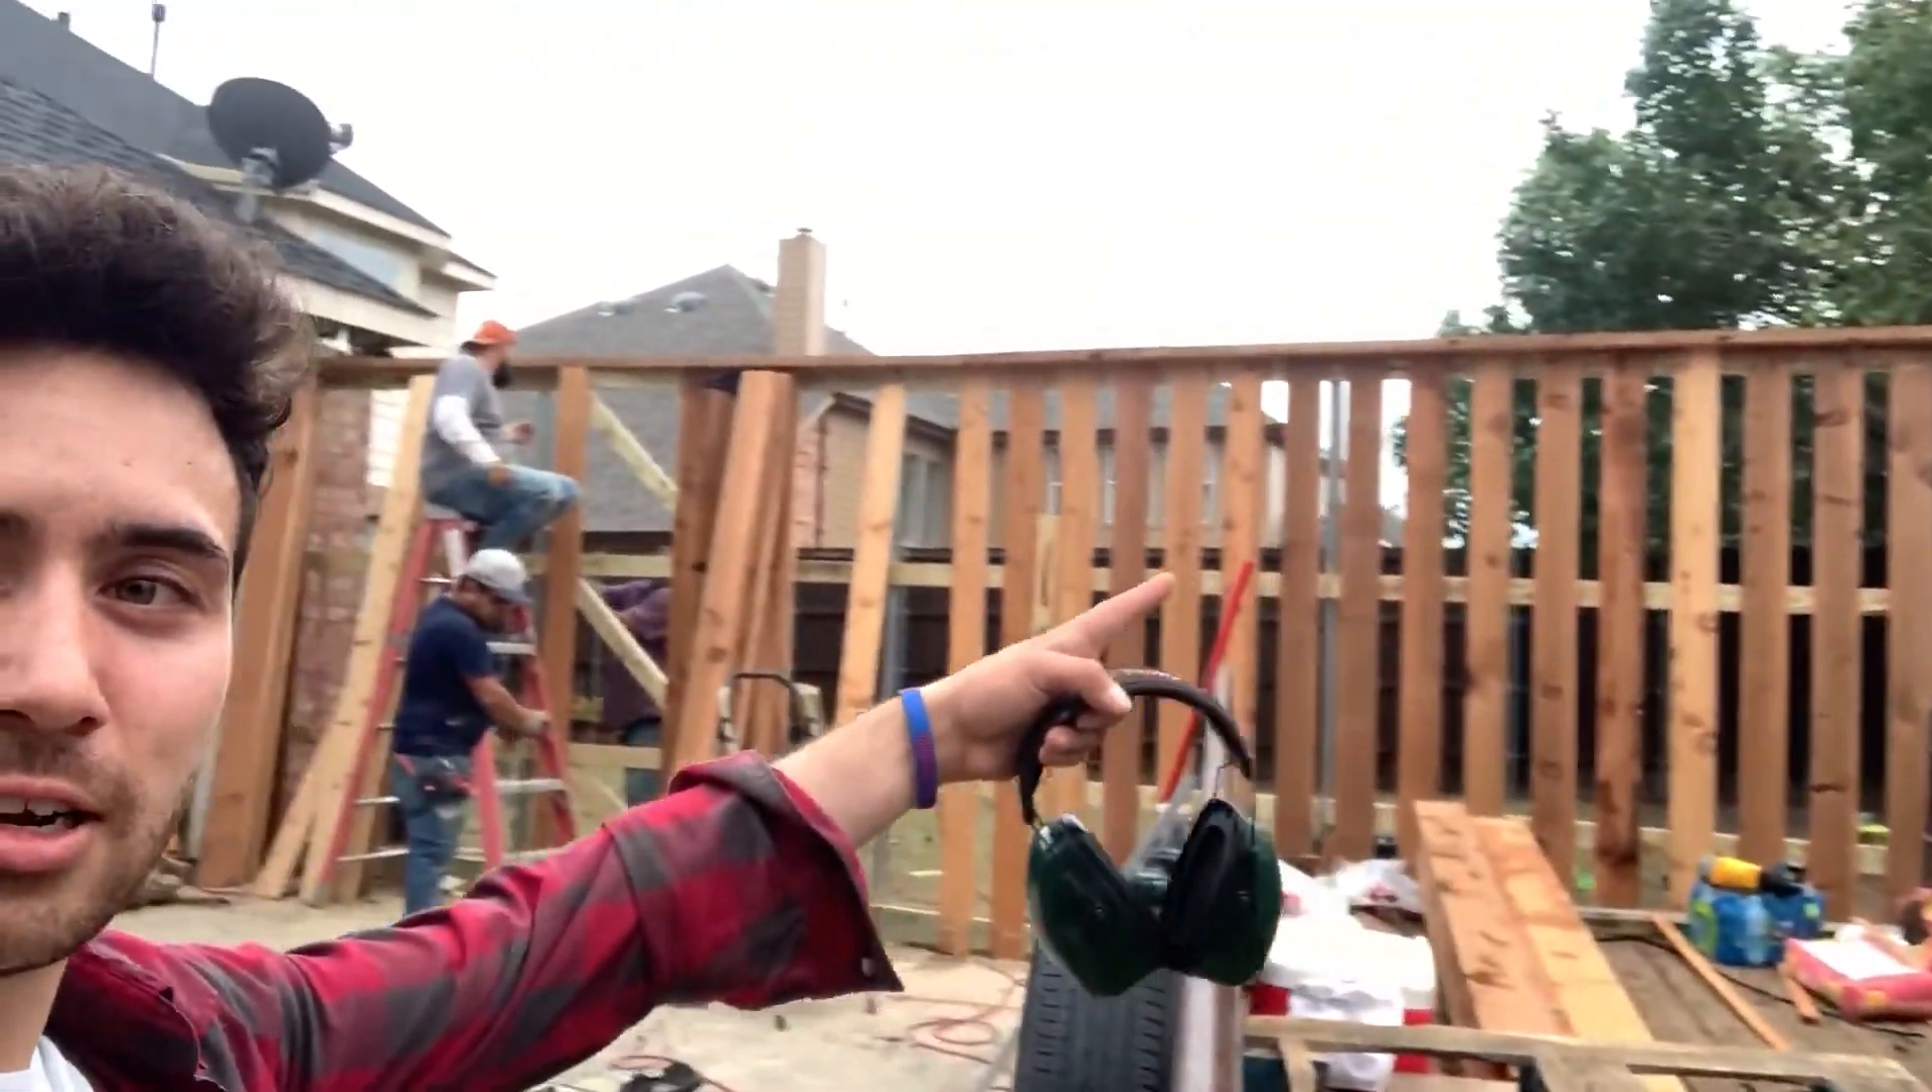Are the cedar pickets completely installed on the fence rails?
No.